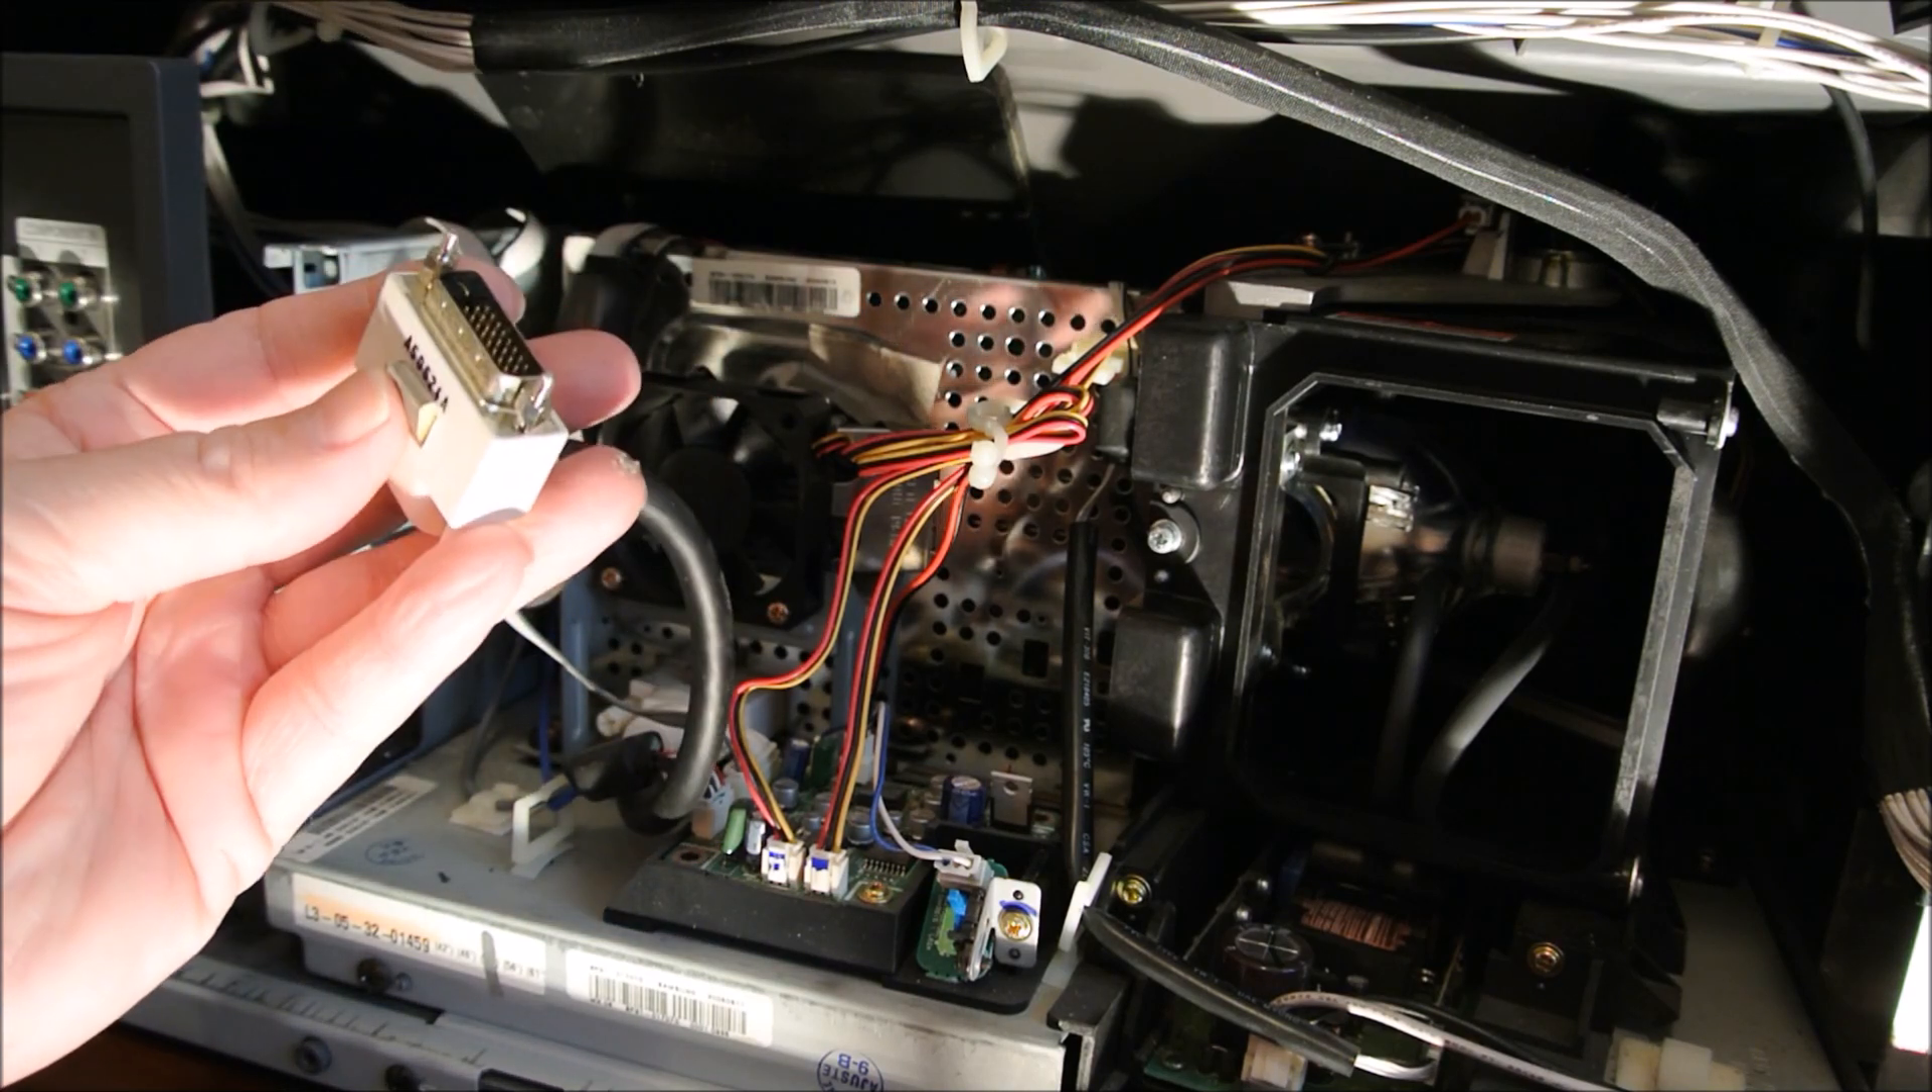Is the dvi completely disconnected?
Yes.